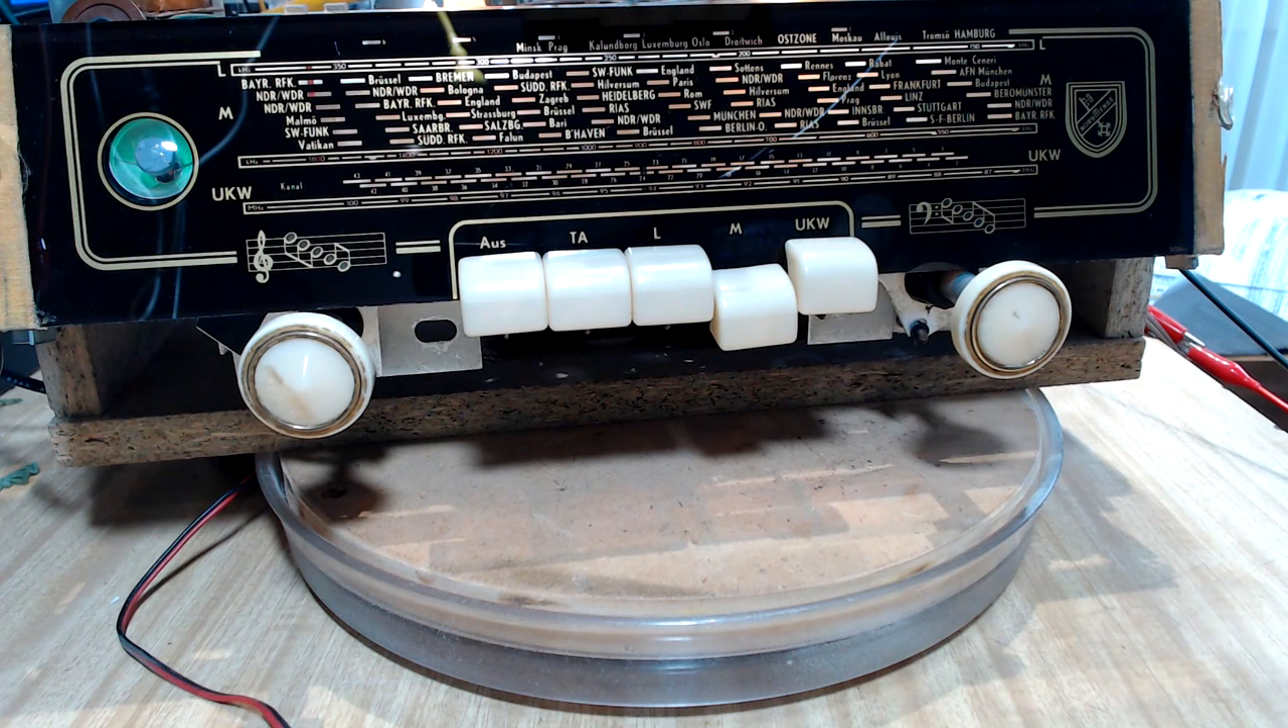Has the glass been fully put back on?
Yes.